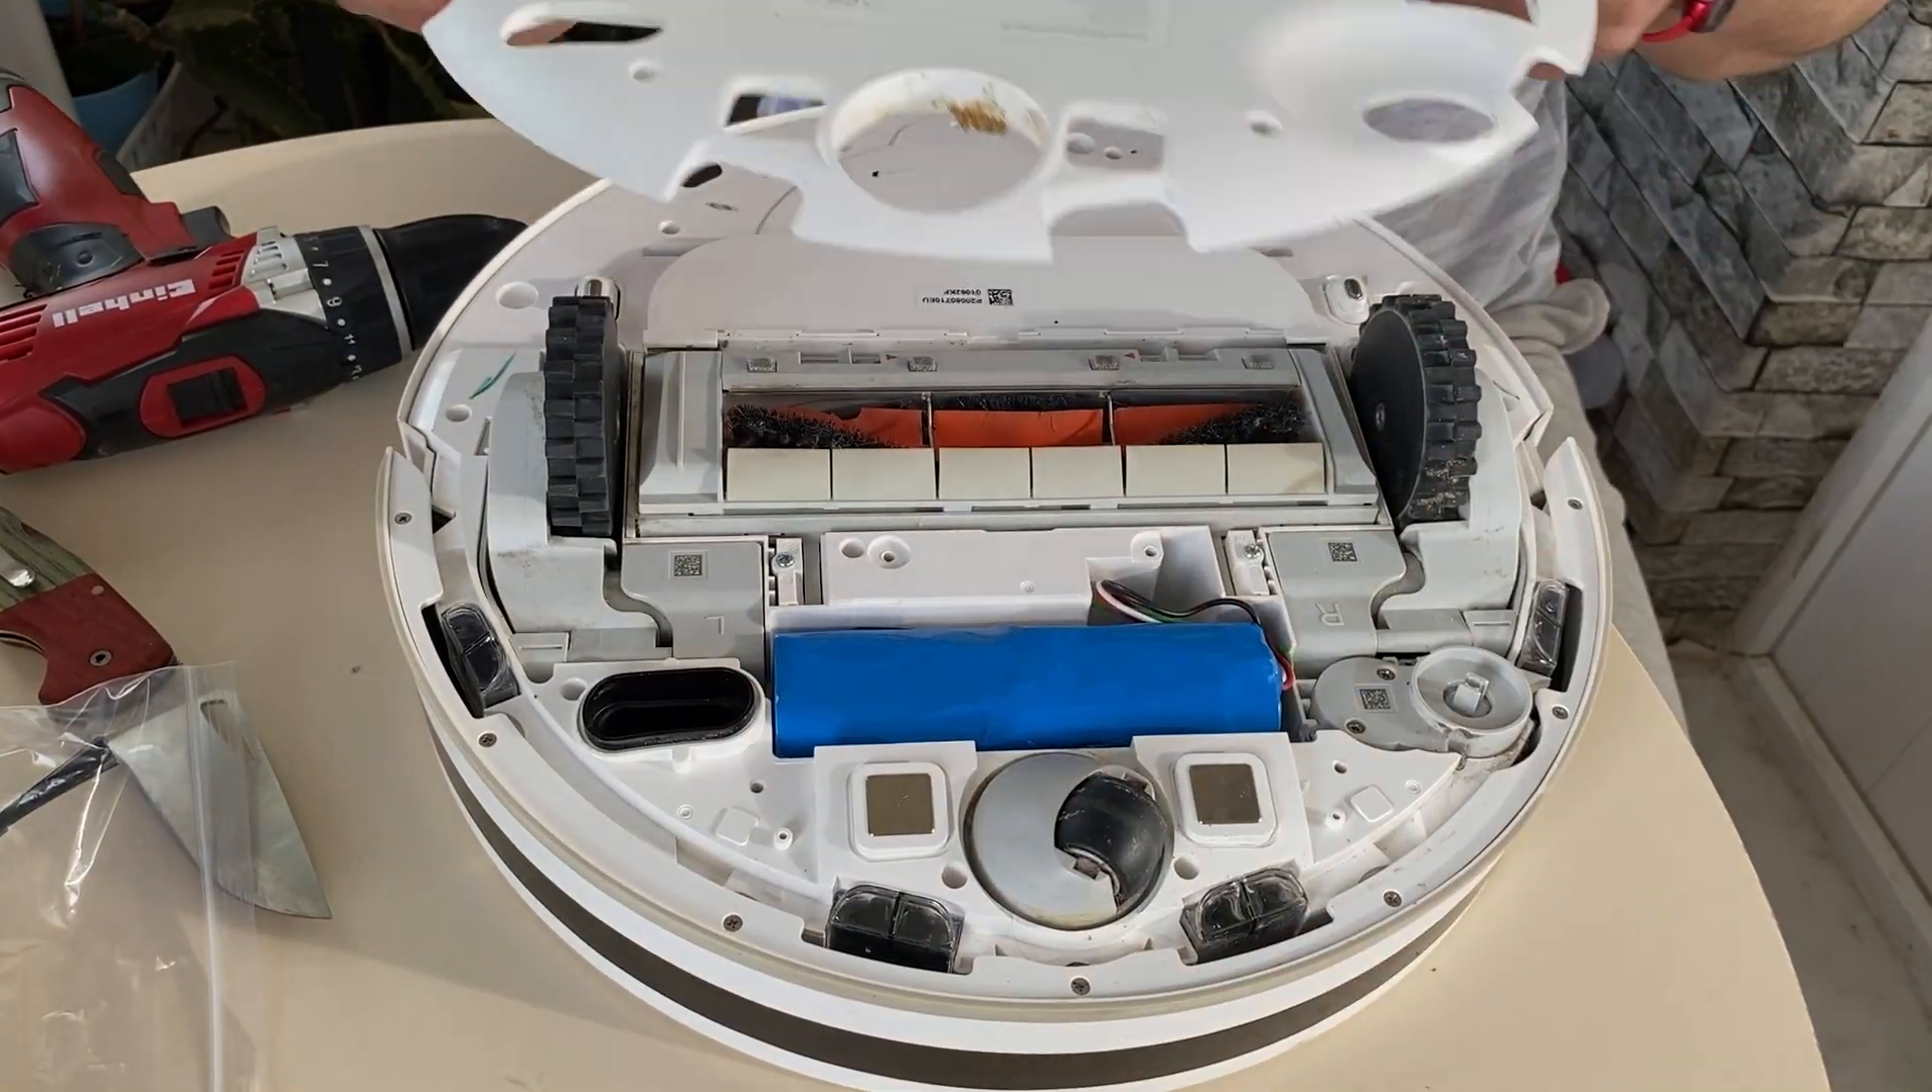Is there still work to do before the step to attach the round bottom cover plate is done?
Yes.